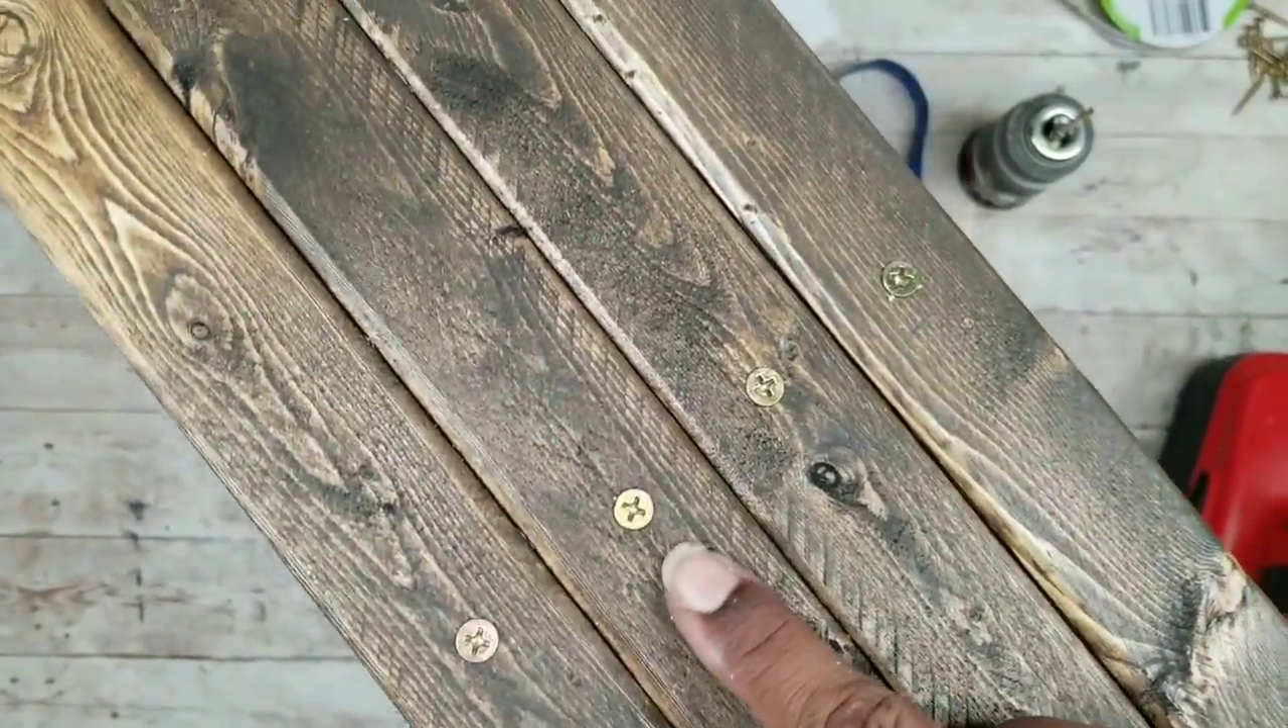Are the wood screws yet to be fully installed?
No.